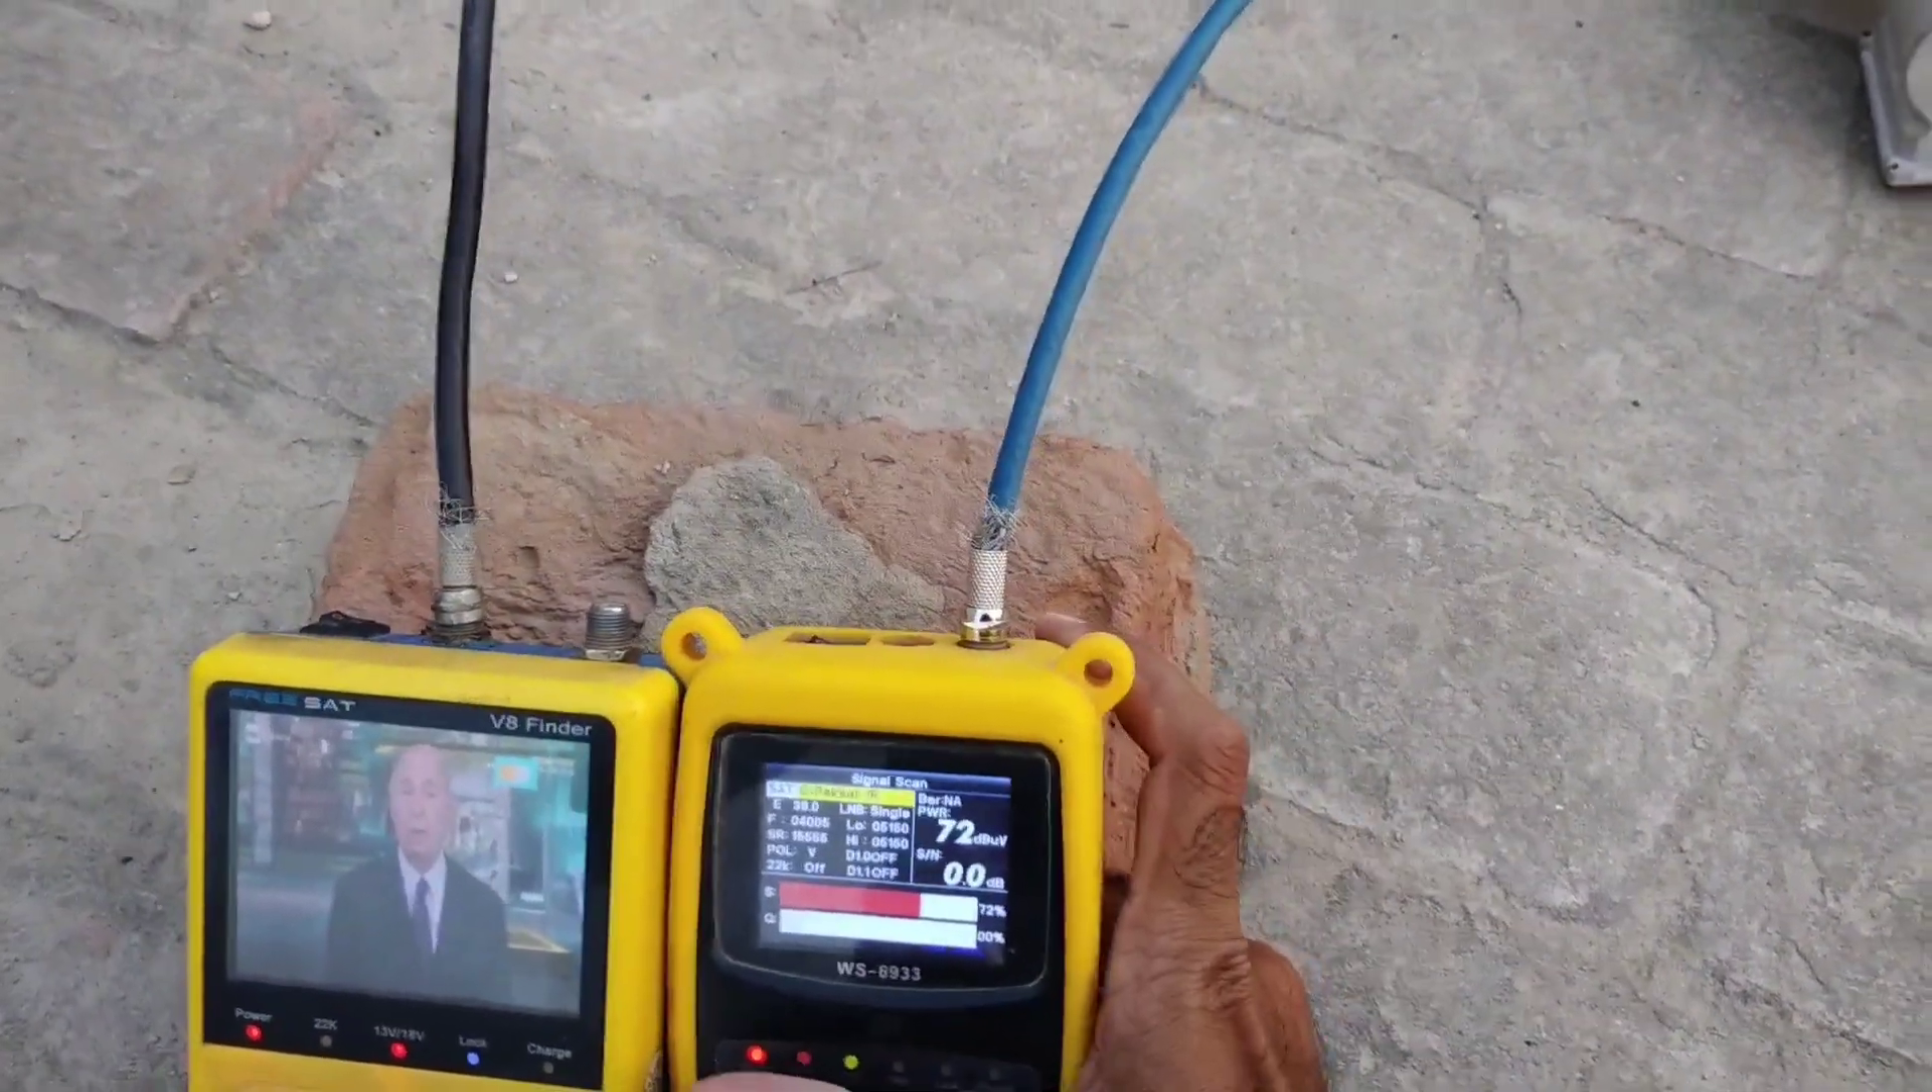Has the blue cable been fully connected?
Yes.